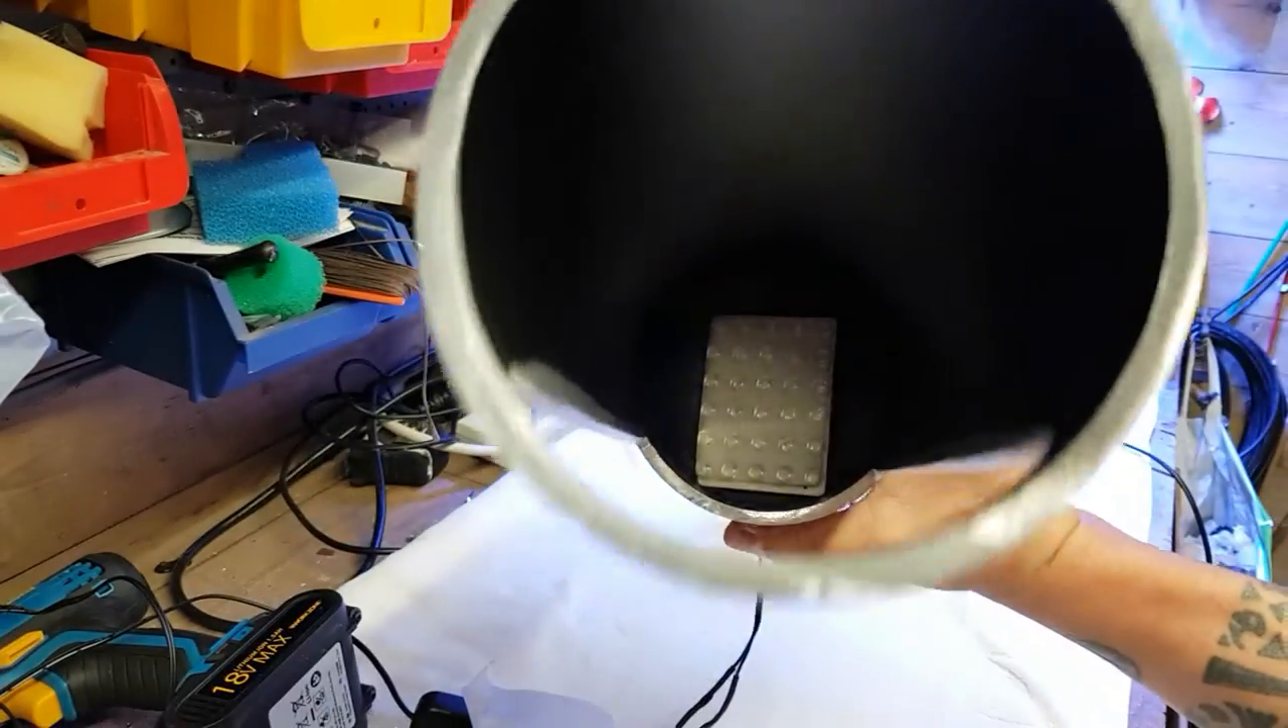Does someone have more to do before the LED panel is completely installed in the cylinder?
No.